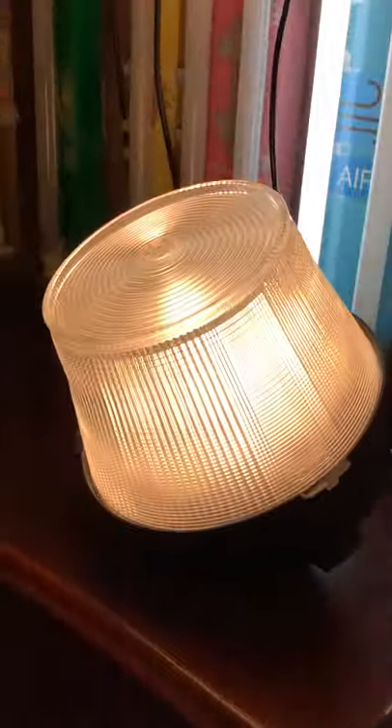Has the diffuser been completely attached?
Yes.